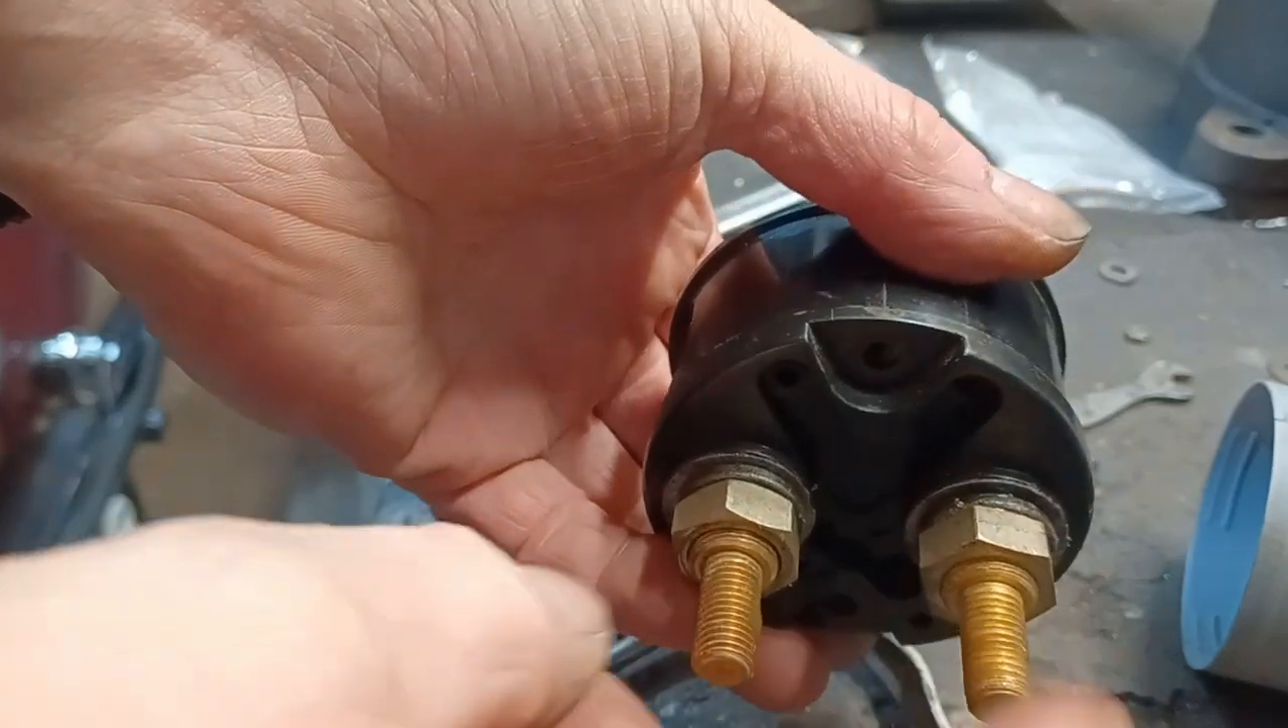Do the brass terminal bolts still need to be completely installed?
No.